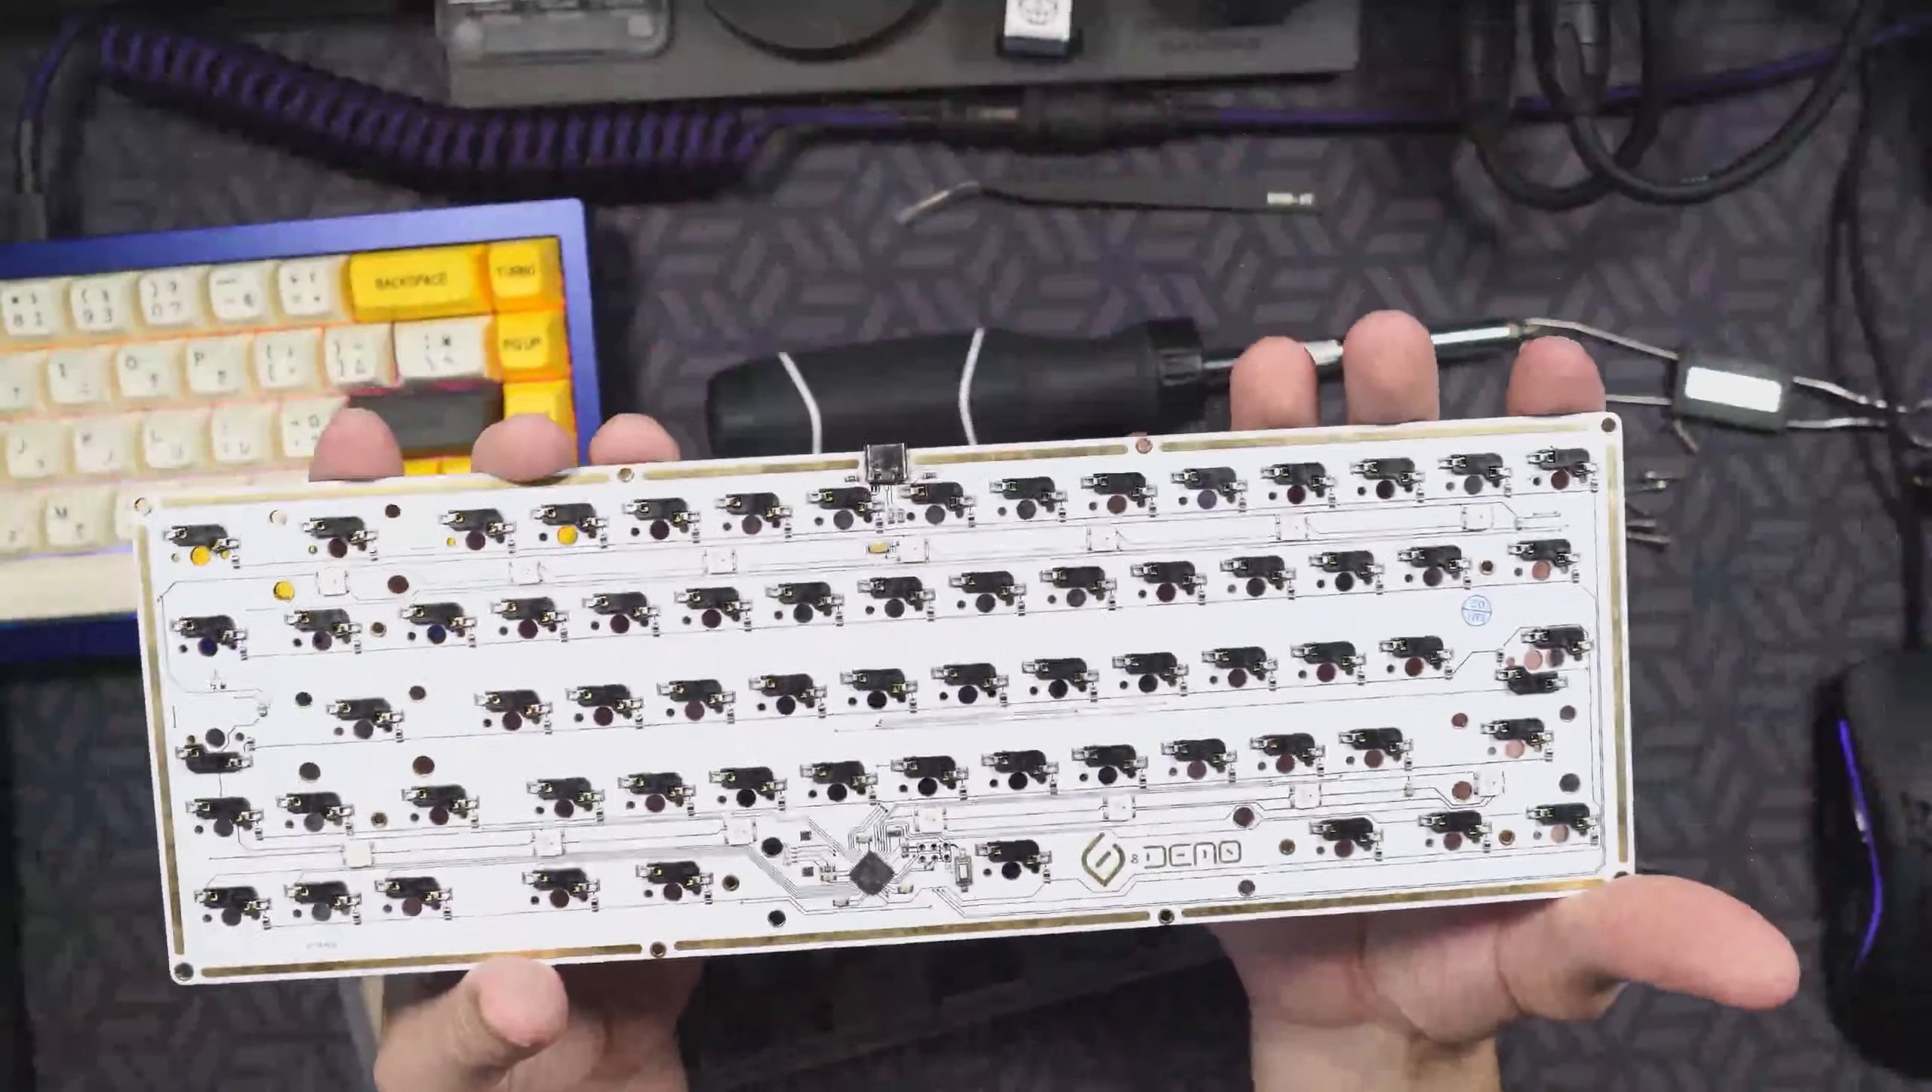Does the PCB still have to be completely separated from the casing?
No.